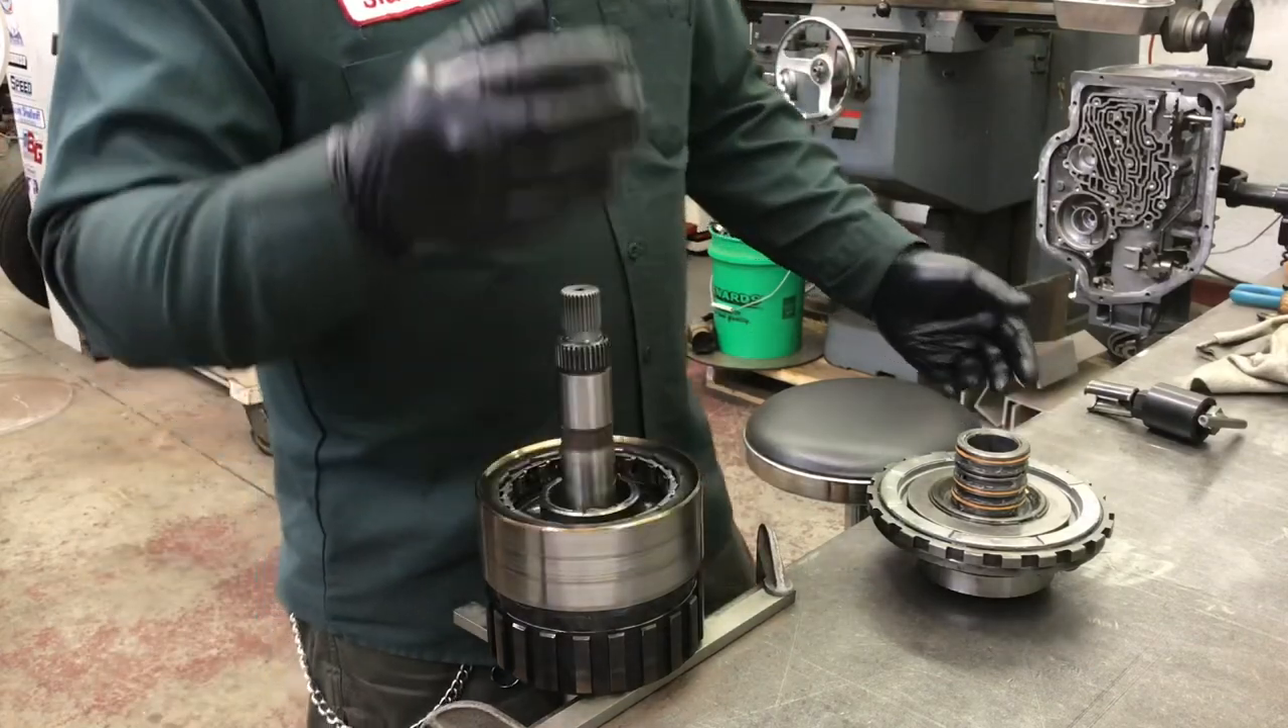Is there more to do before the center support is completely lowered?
Yes.